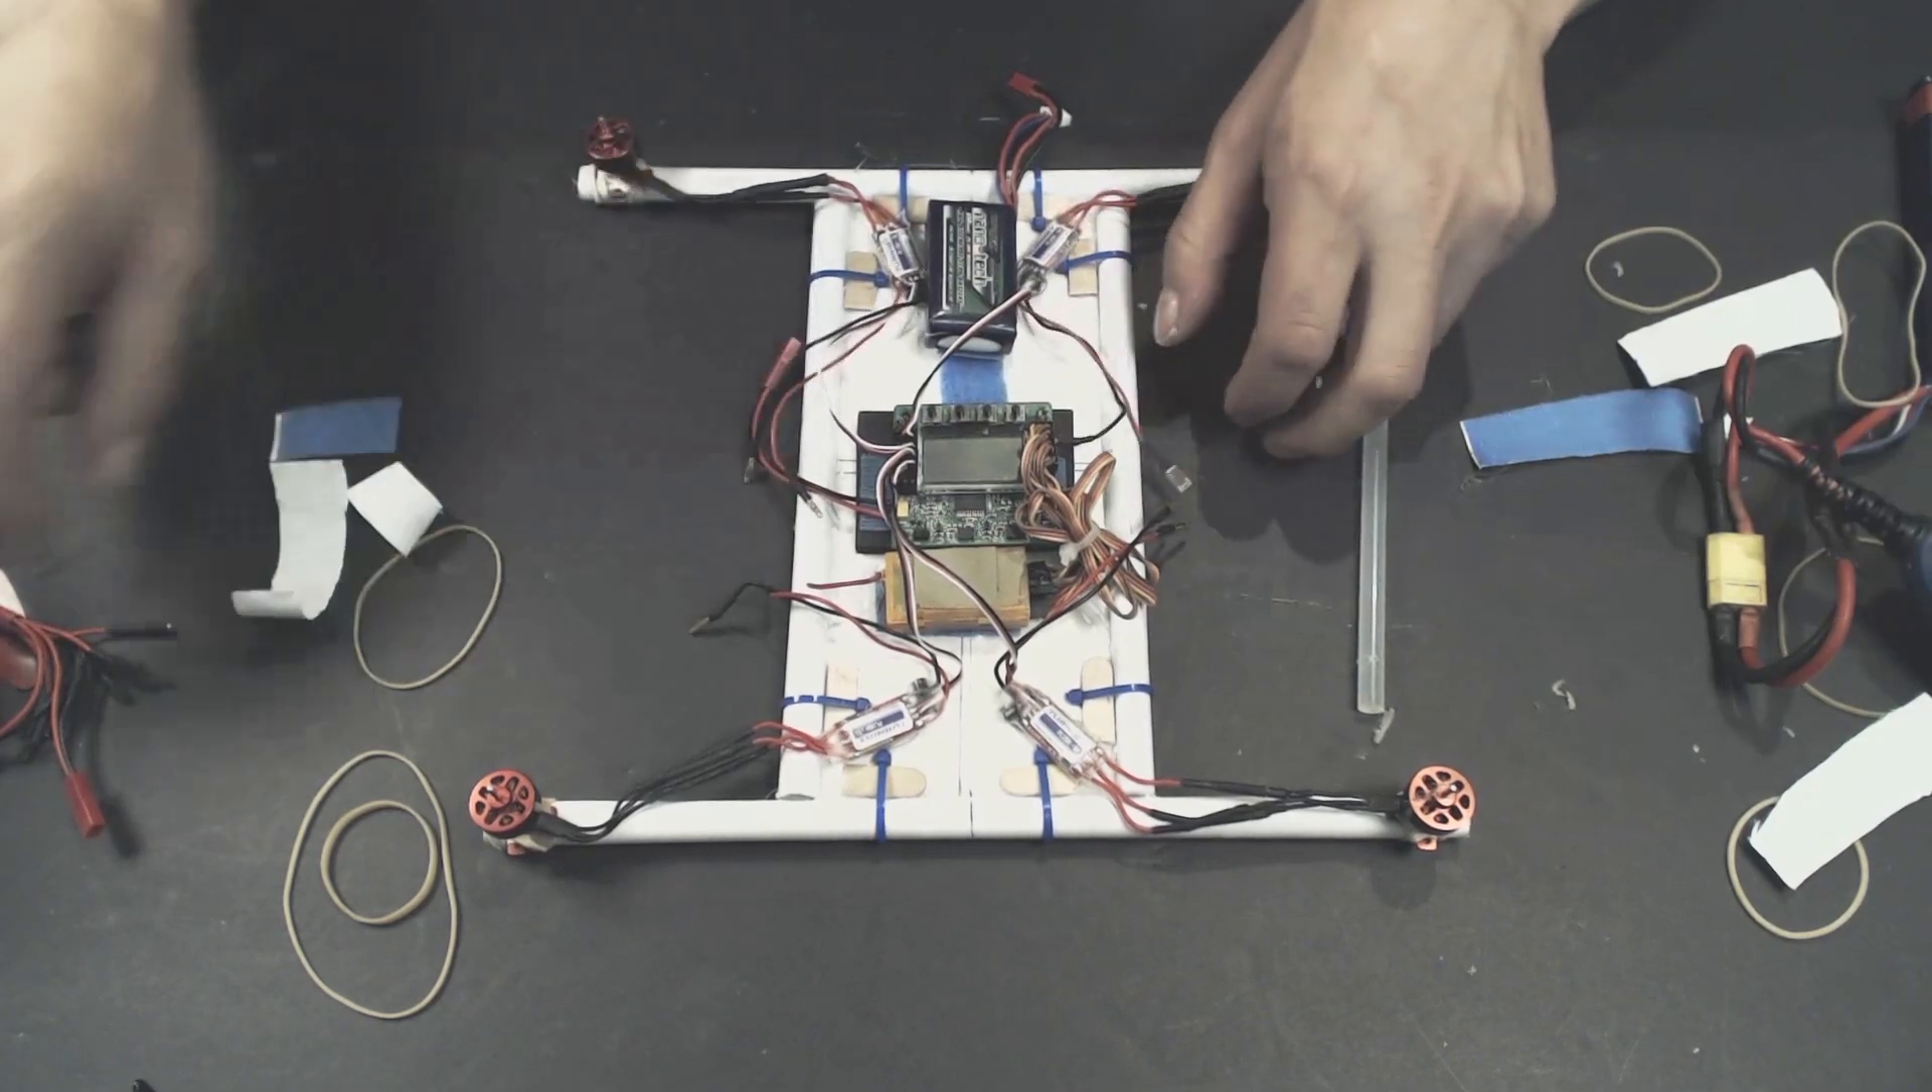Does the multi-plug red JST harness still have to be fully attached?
Yes.